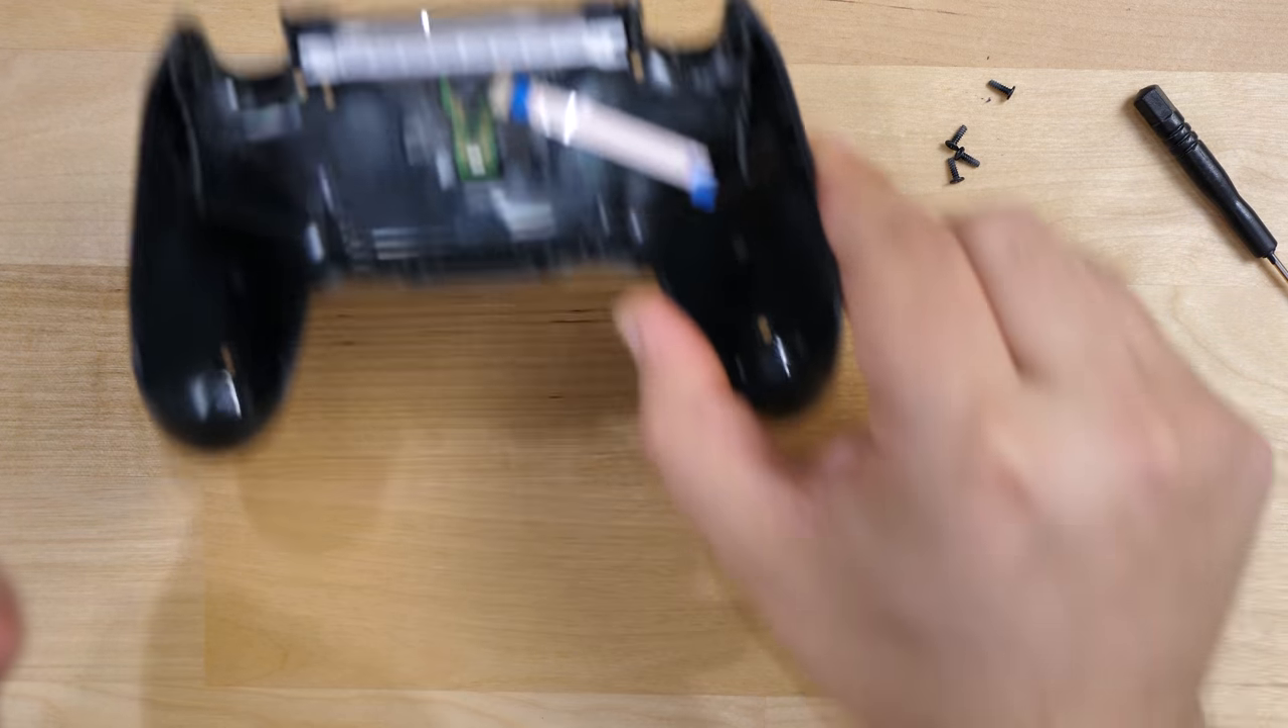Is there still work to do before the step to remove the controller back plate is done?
No.